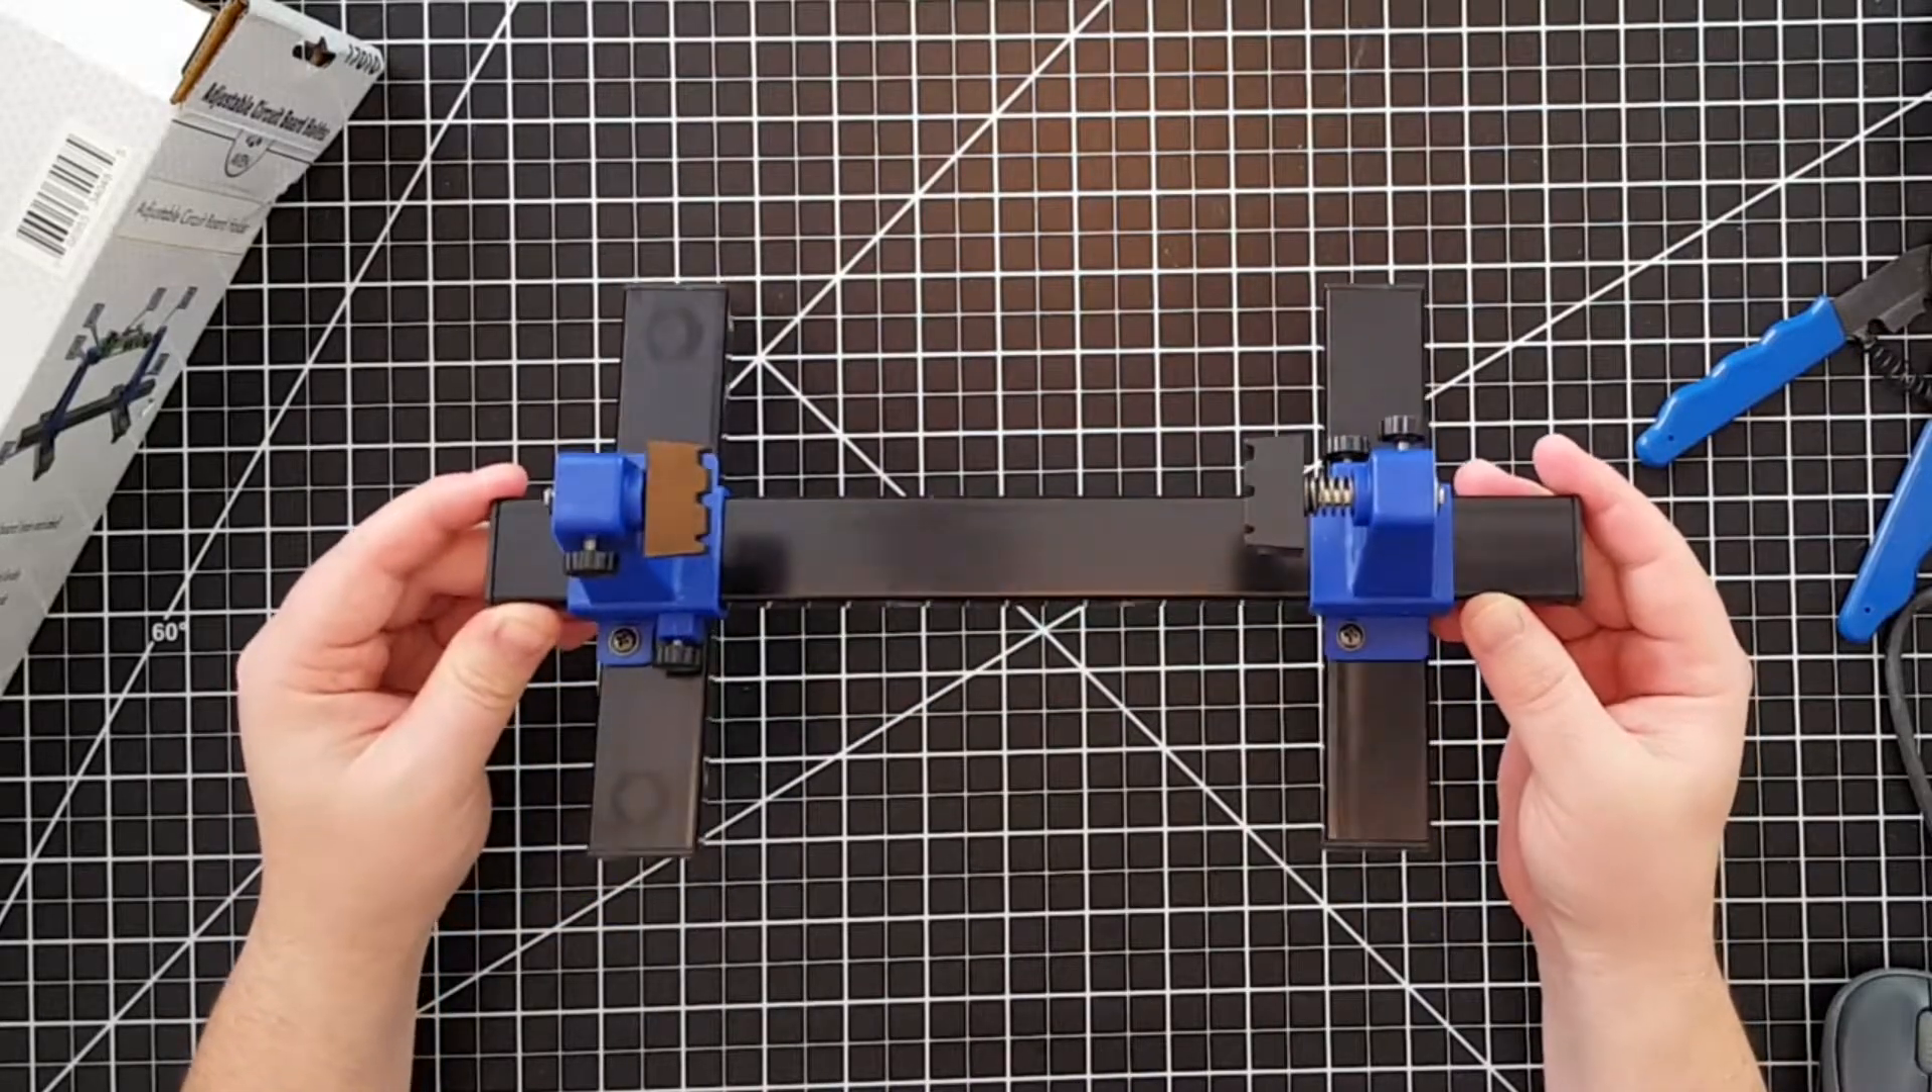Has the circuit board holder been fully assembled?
Yes.